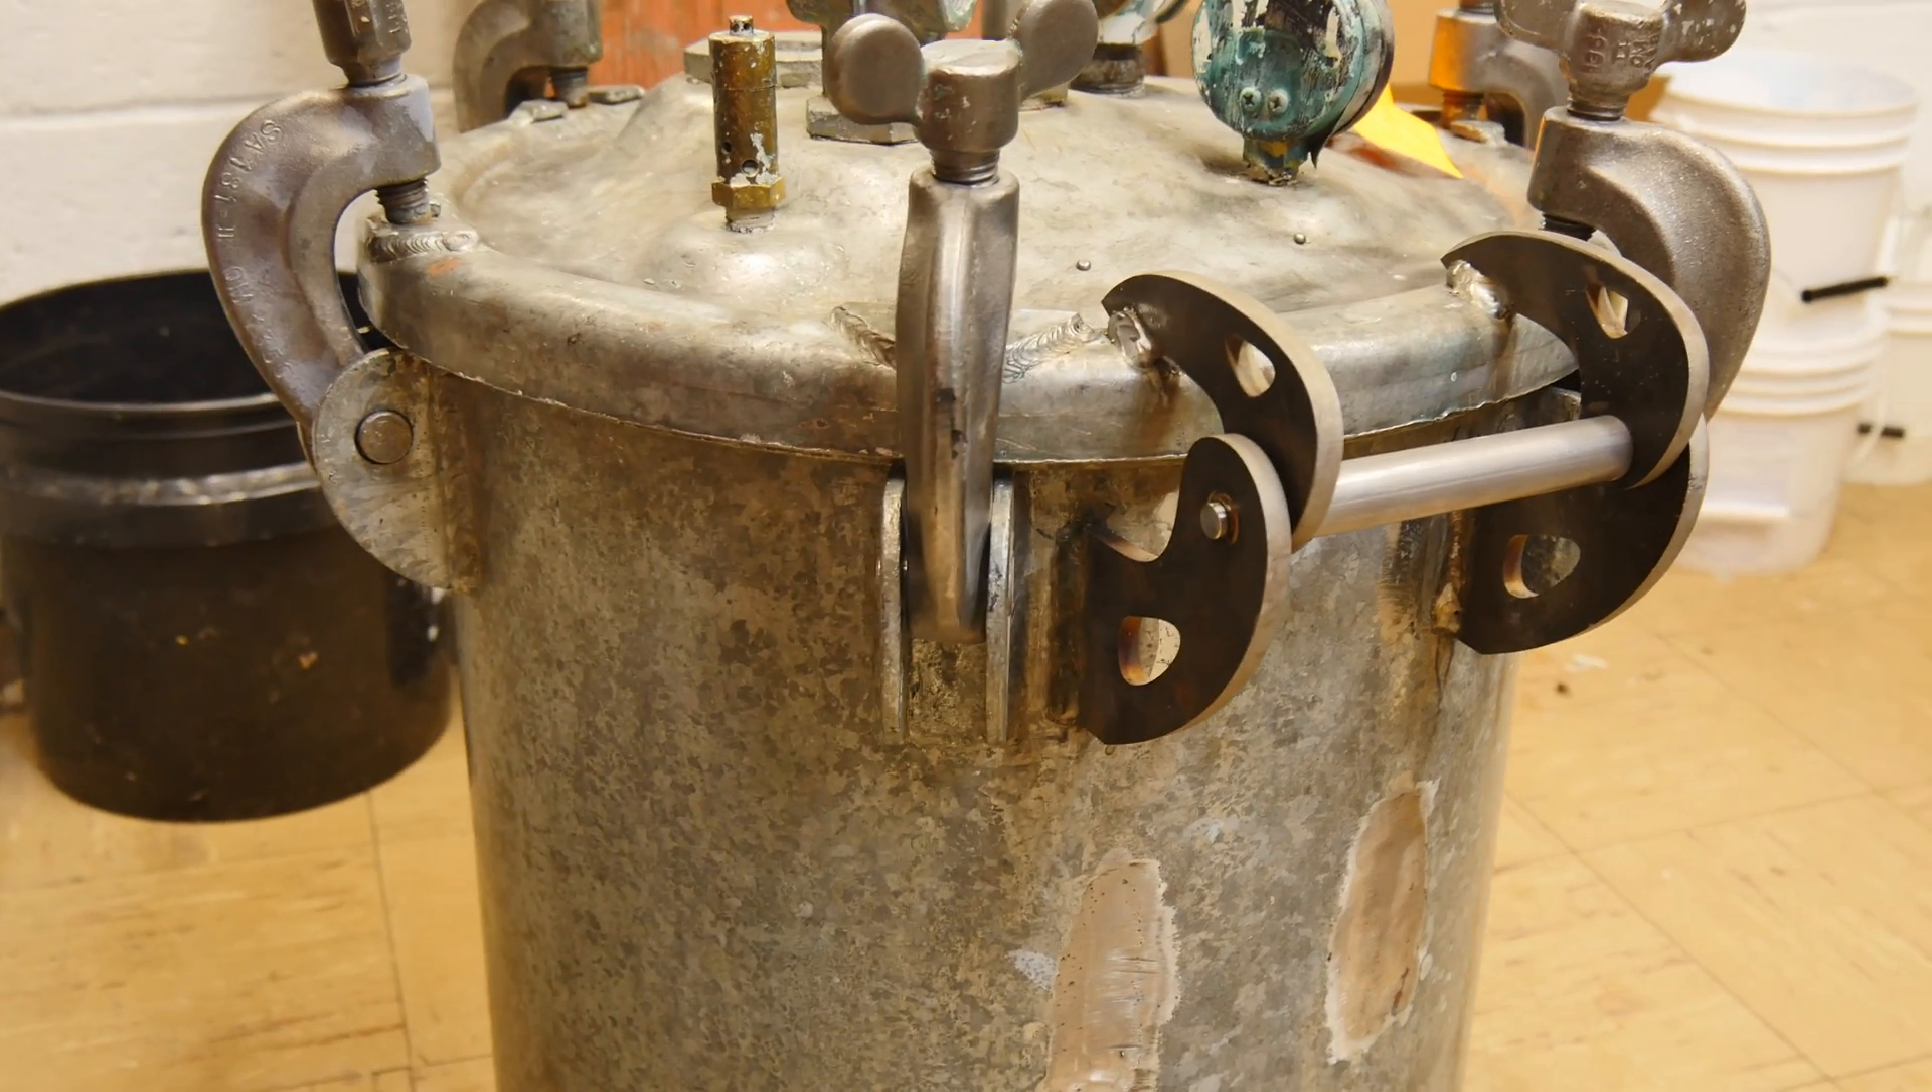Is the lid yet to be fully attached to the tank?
No.